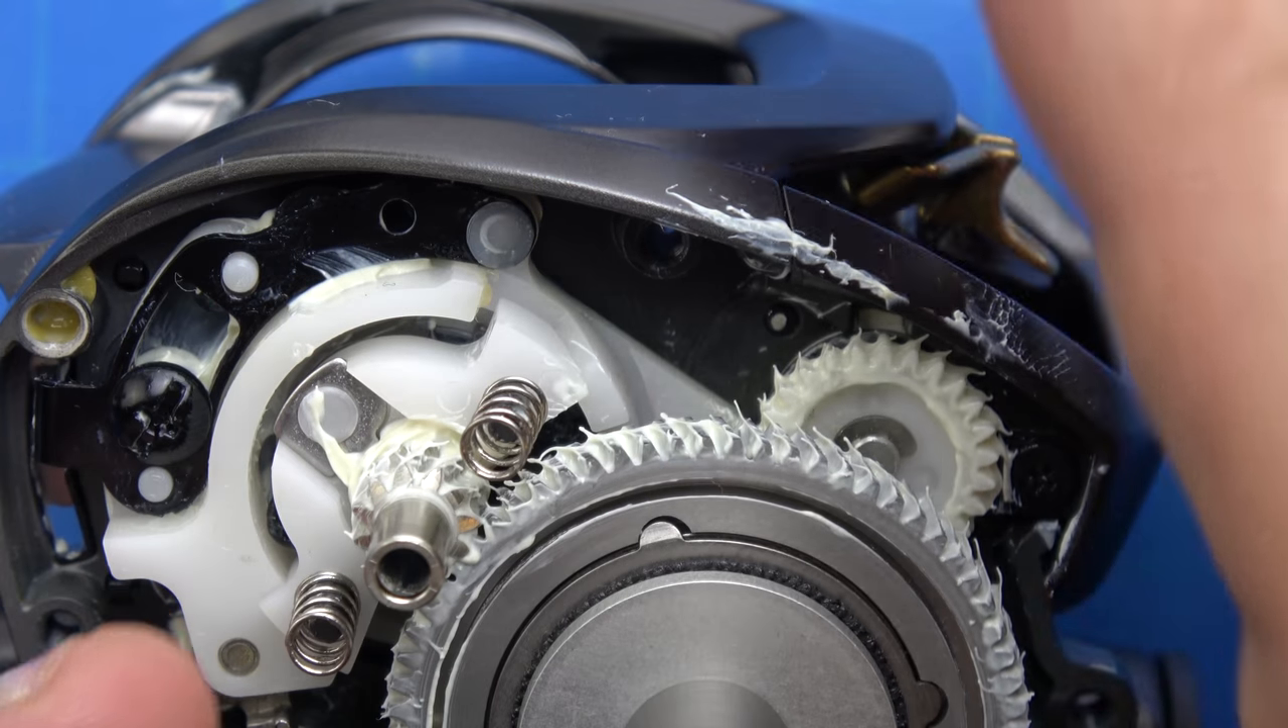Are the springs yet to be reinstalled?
No.